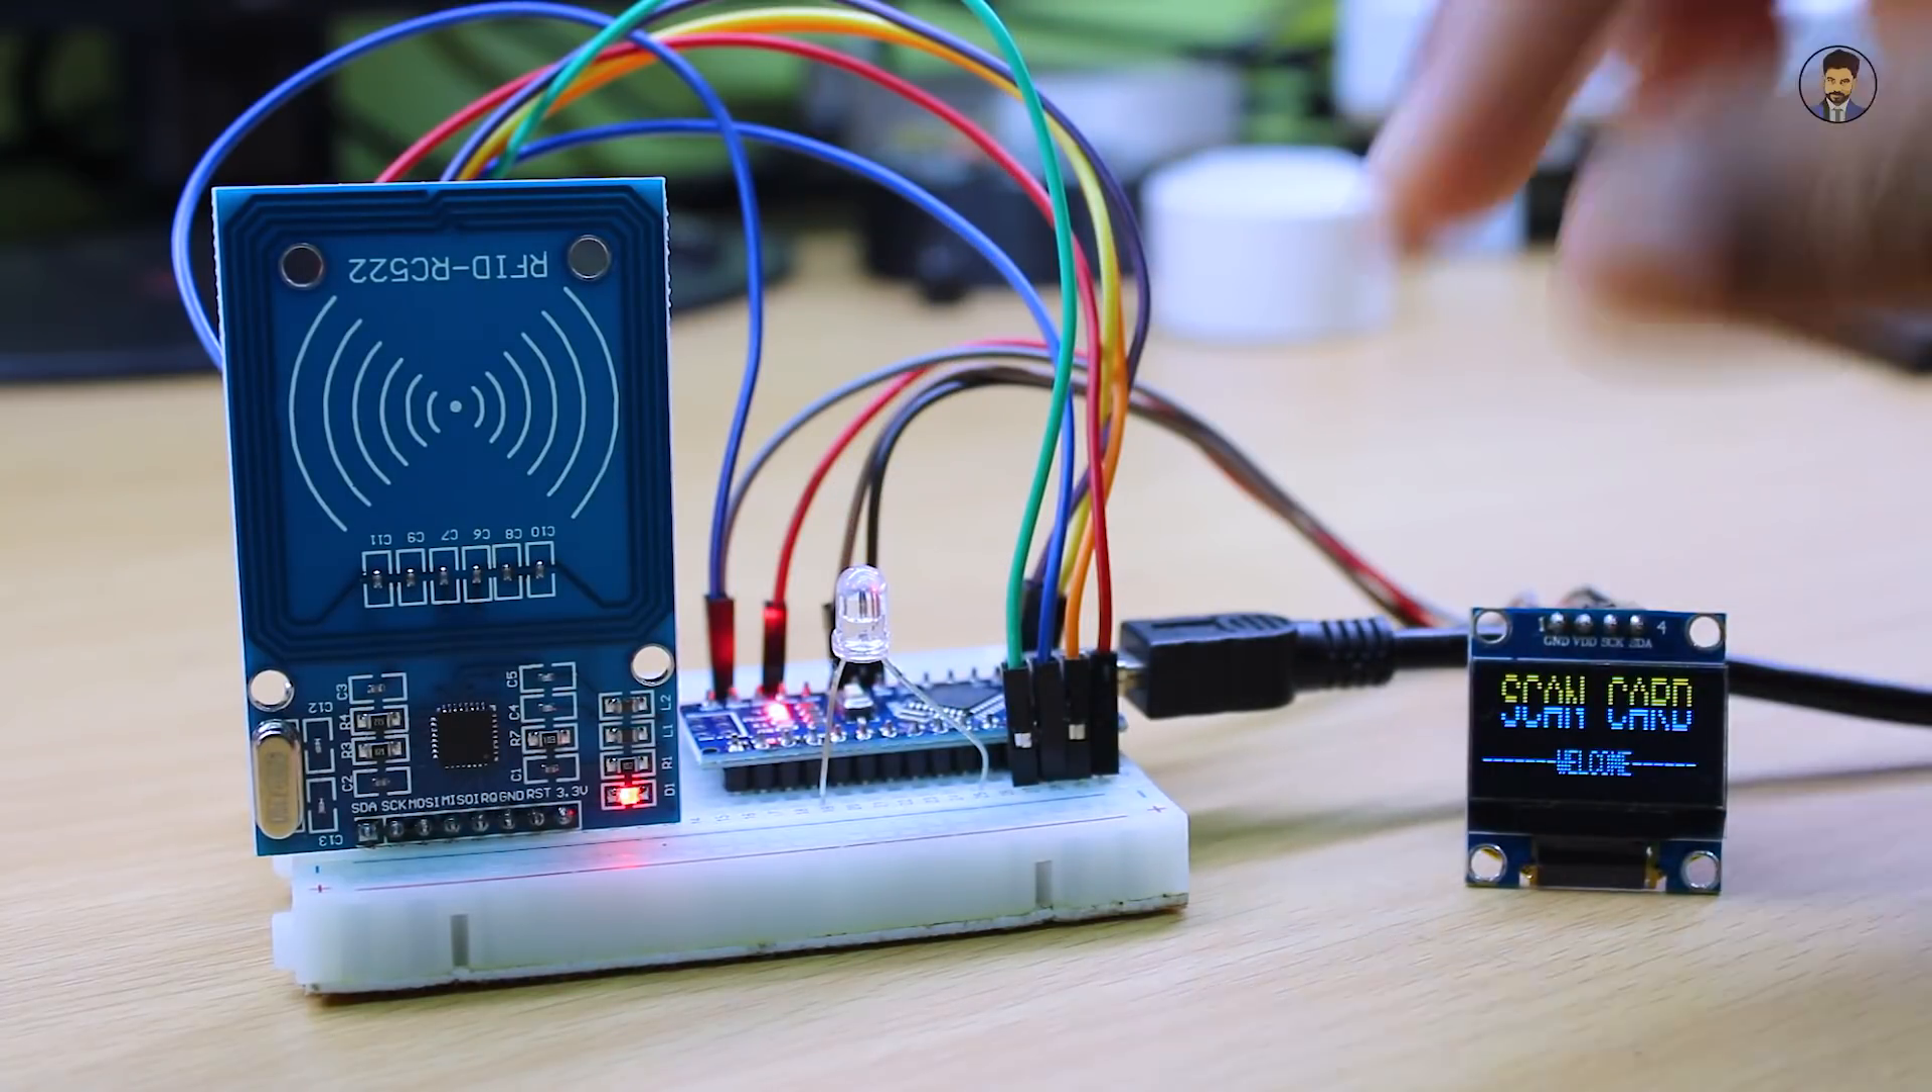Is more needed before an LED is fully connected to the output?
No.